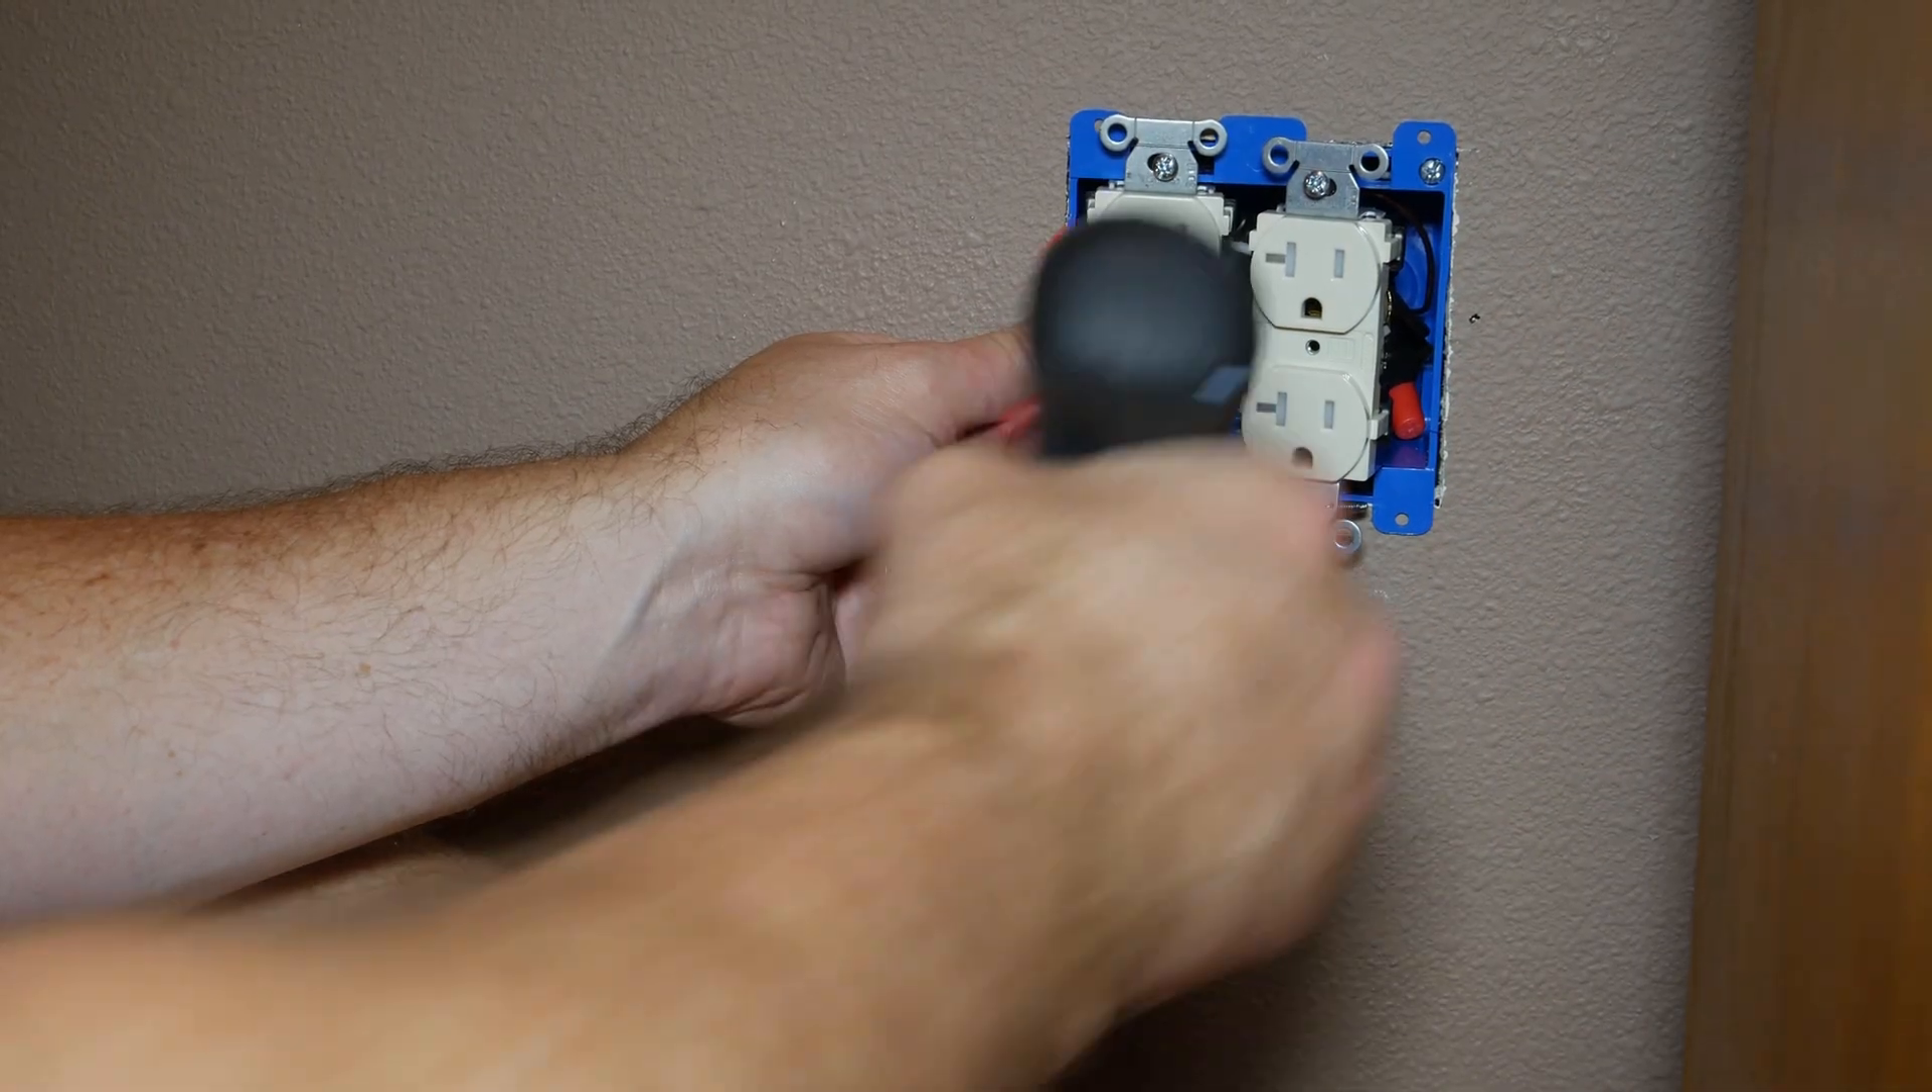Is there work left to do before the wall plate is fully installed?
Yes.